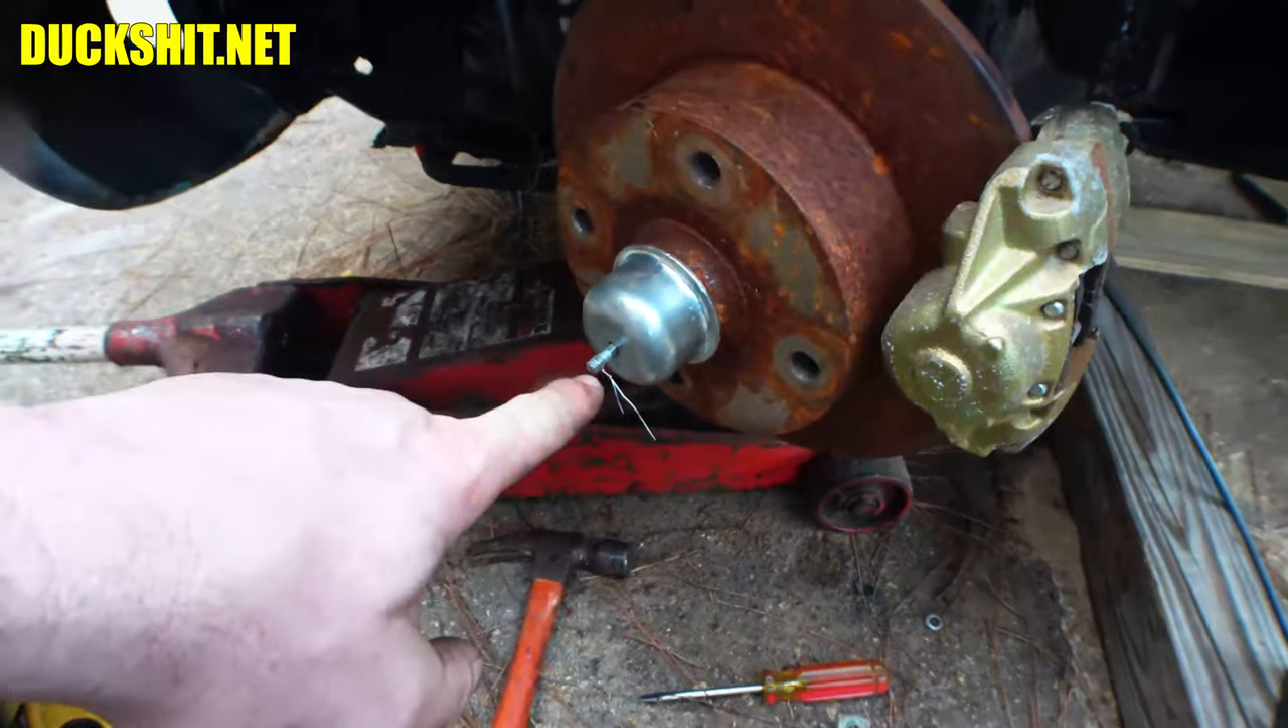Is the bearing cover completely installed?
Yes.